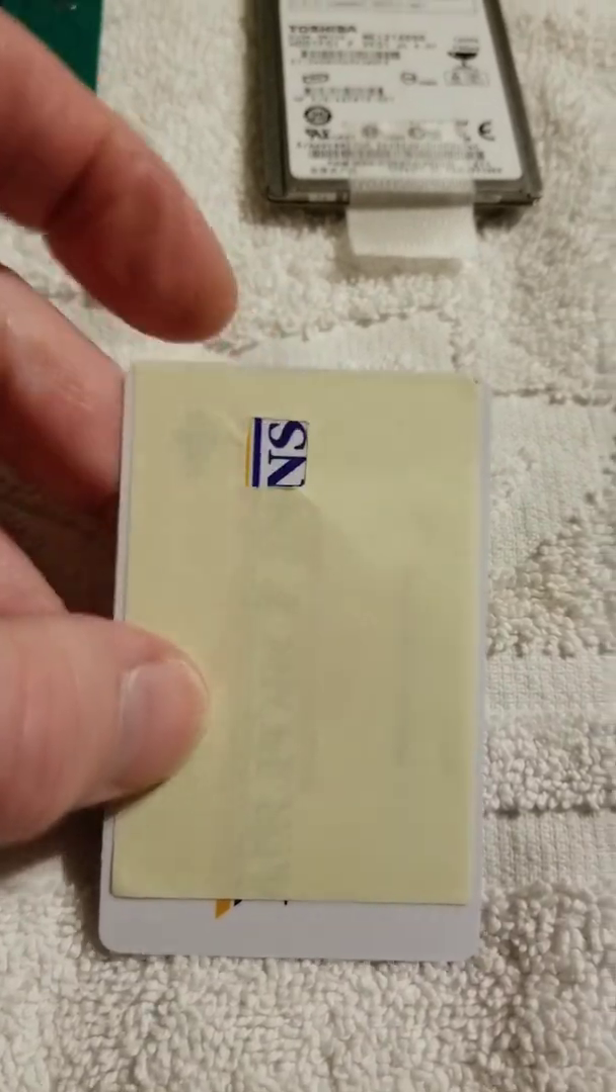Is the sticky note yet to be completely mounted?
No.